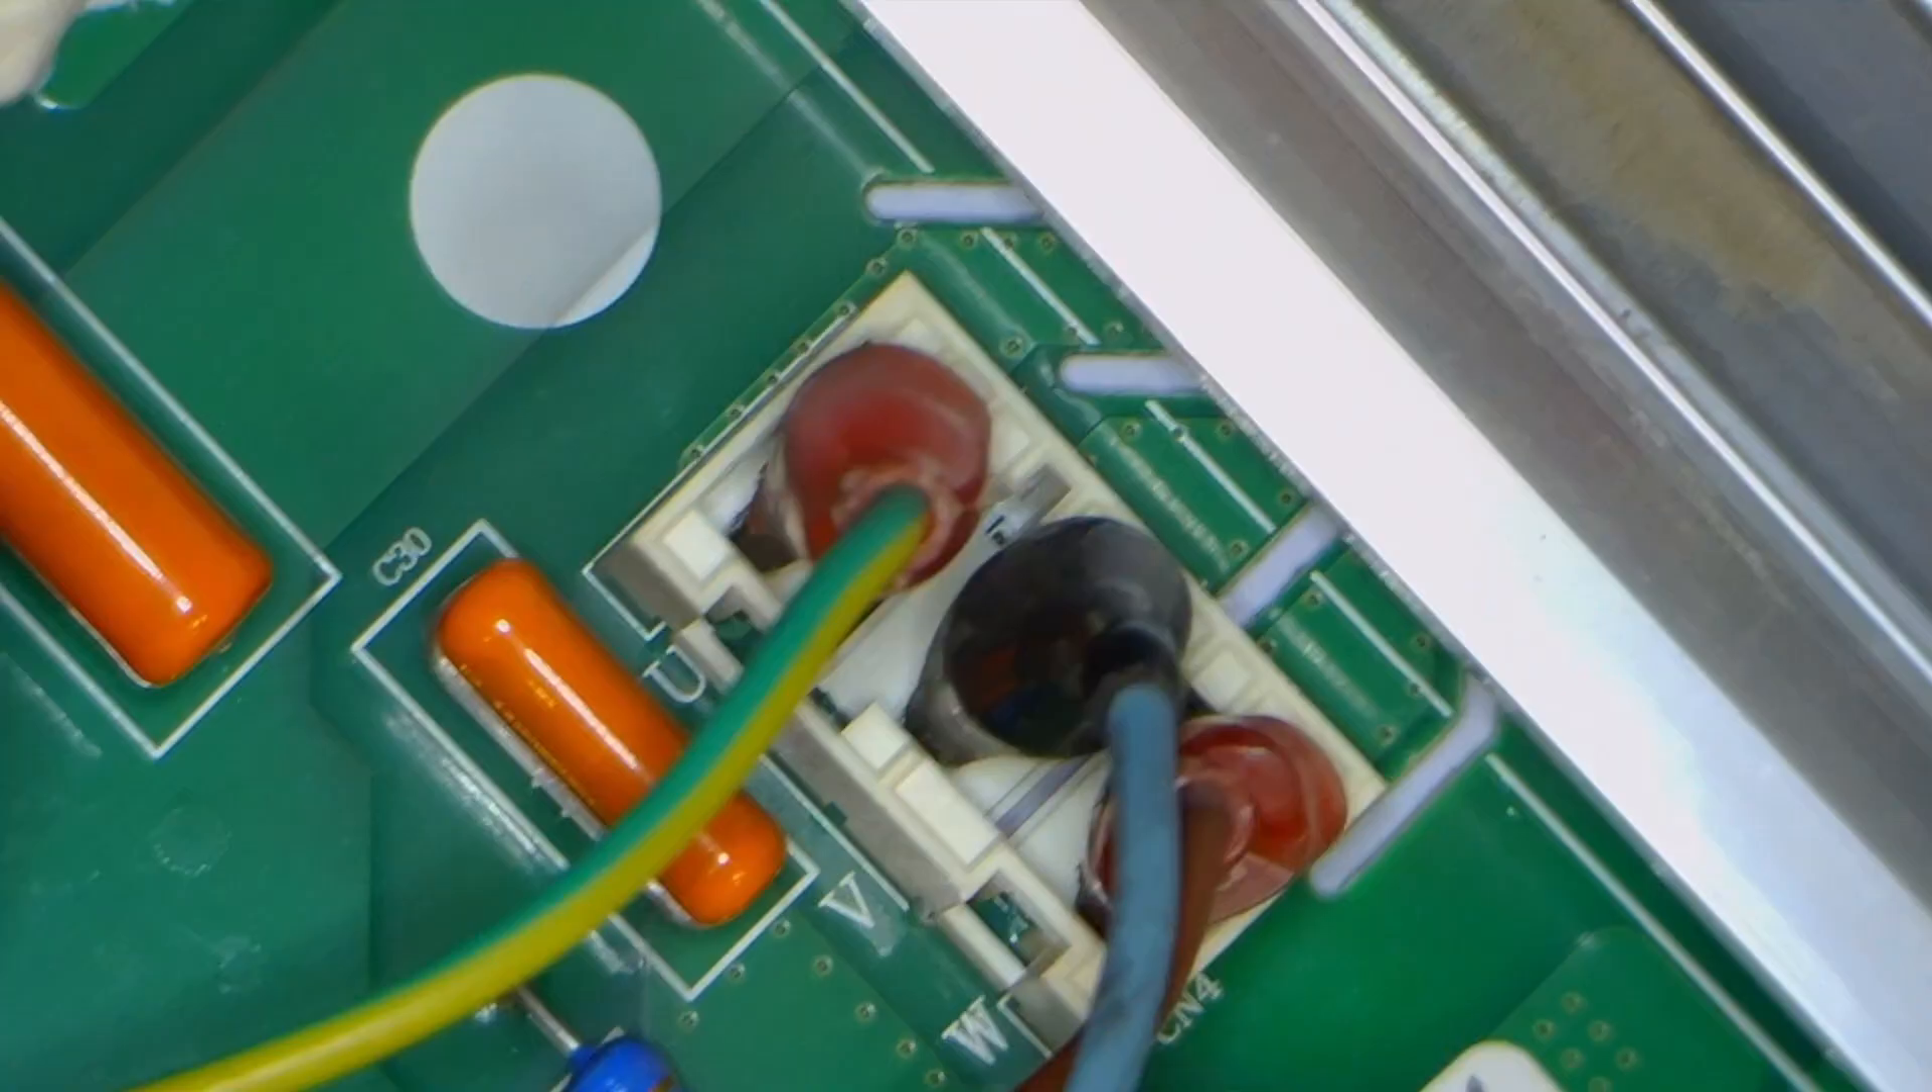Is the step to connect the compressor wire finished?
Yes.